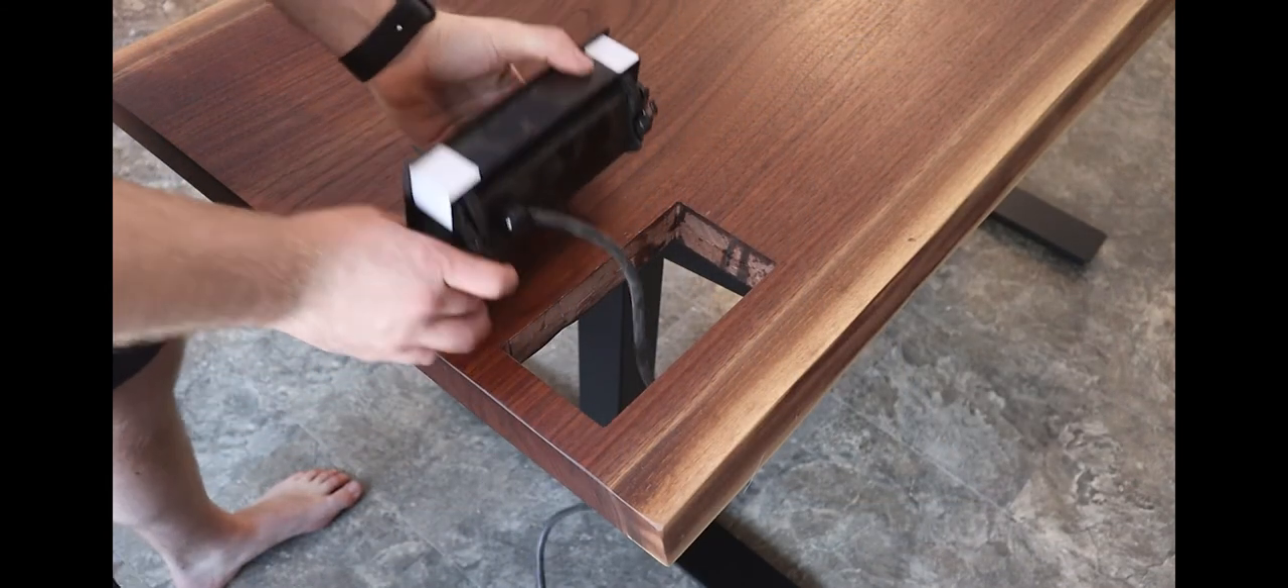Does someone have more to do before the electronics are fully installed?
Yes.